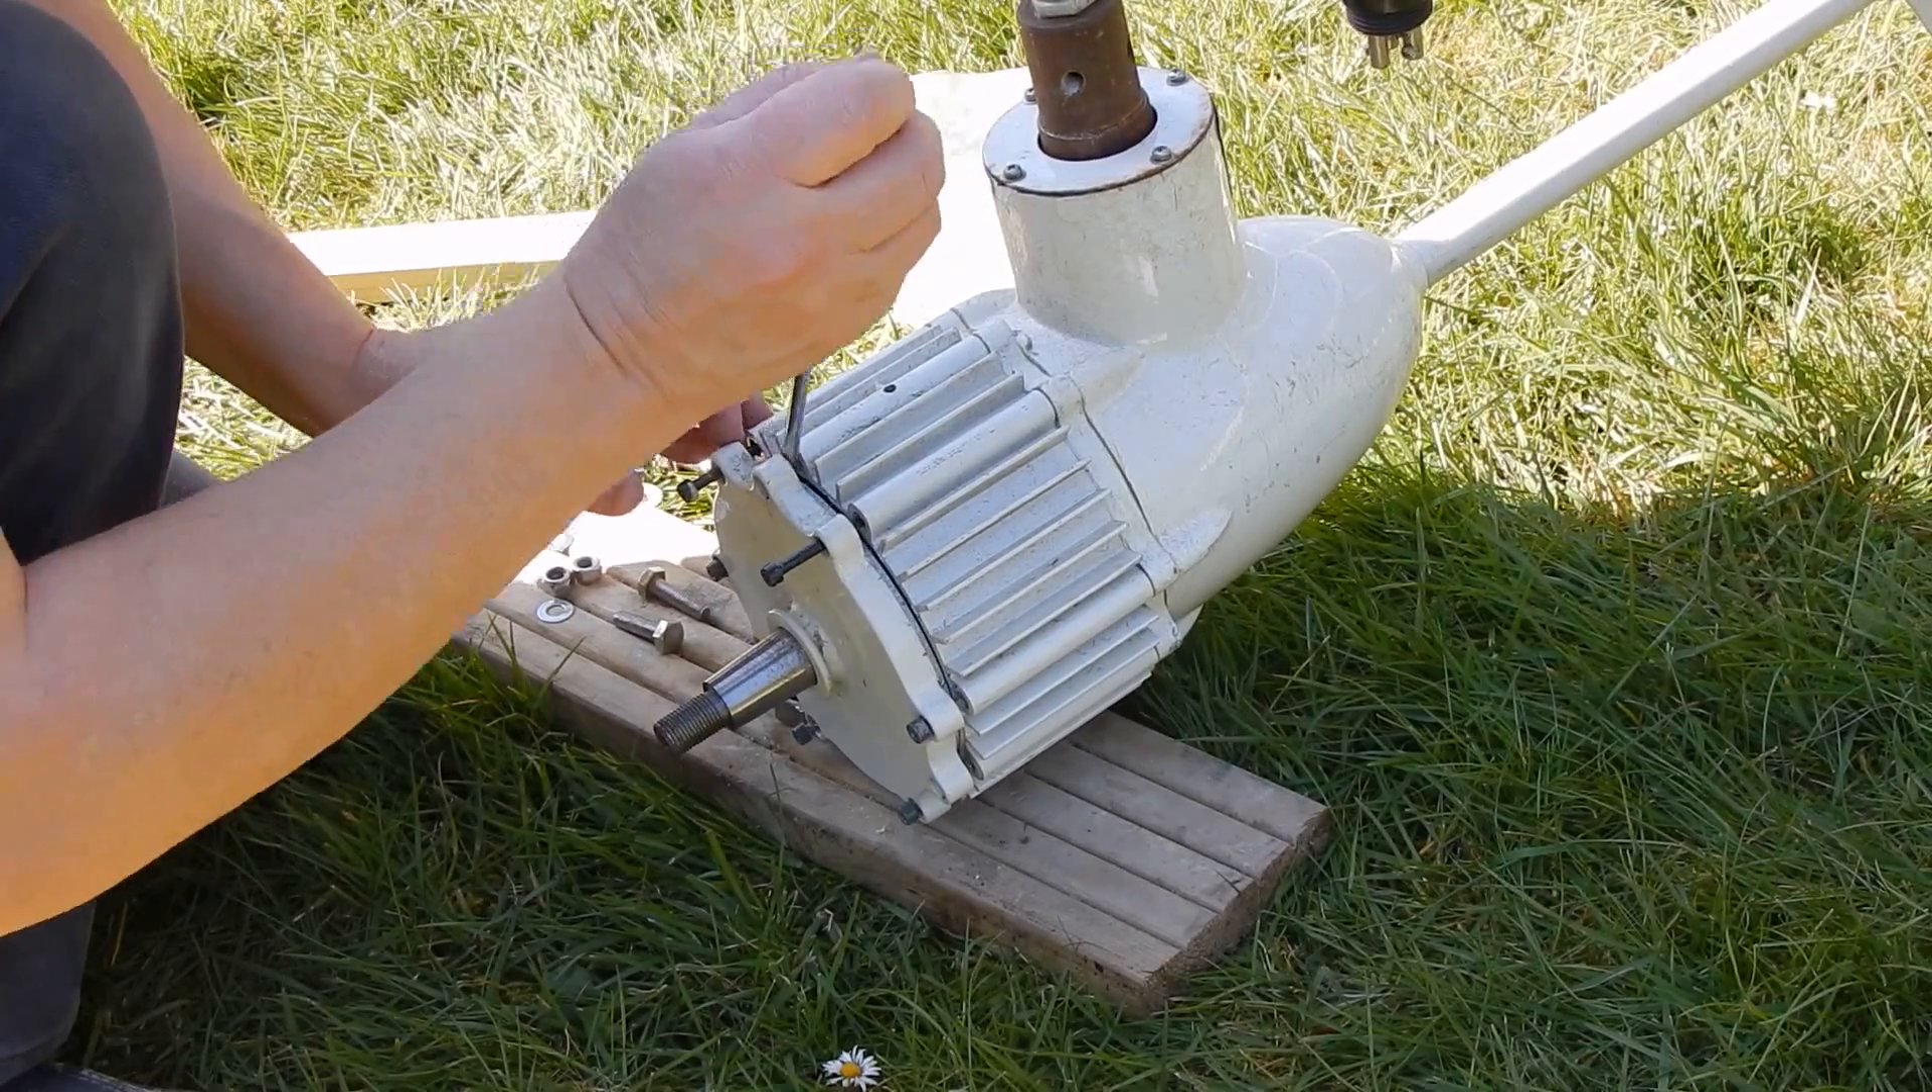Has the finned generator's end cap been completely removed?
No.